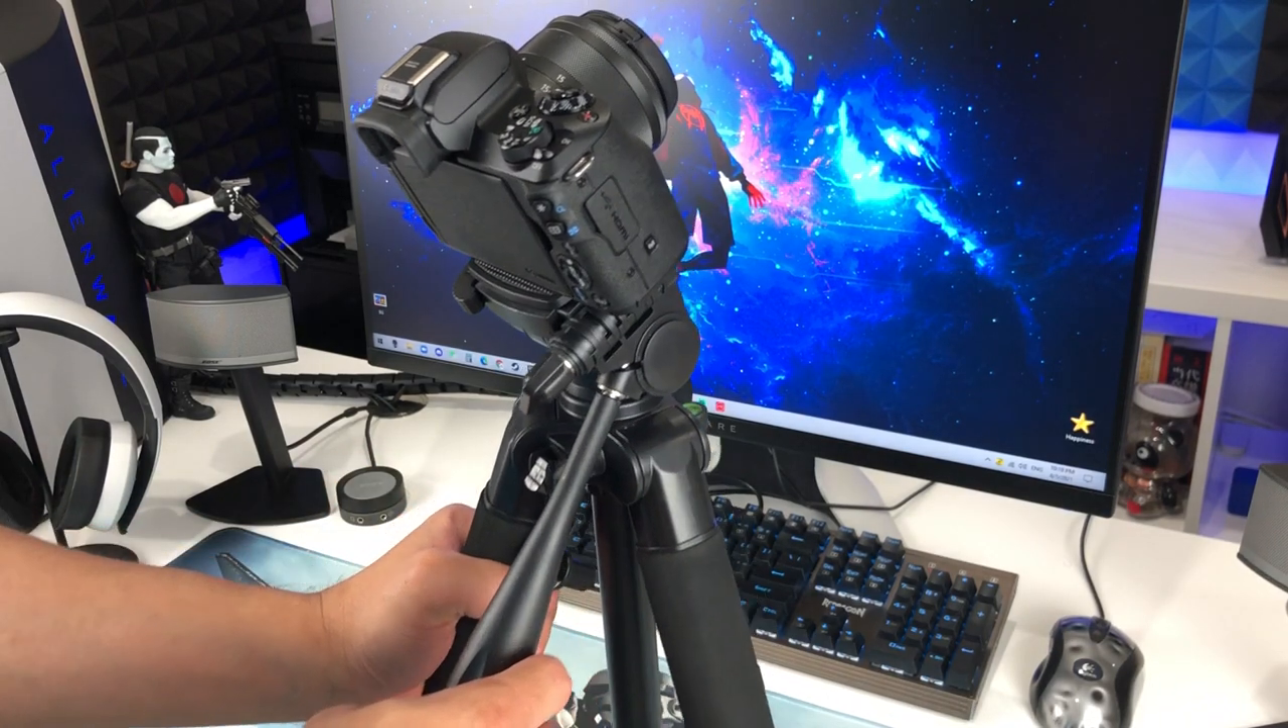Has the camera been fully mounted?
Yes.